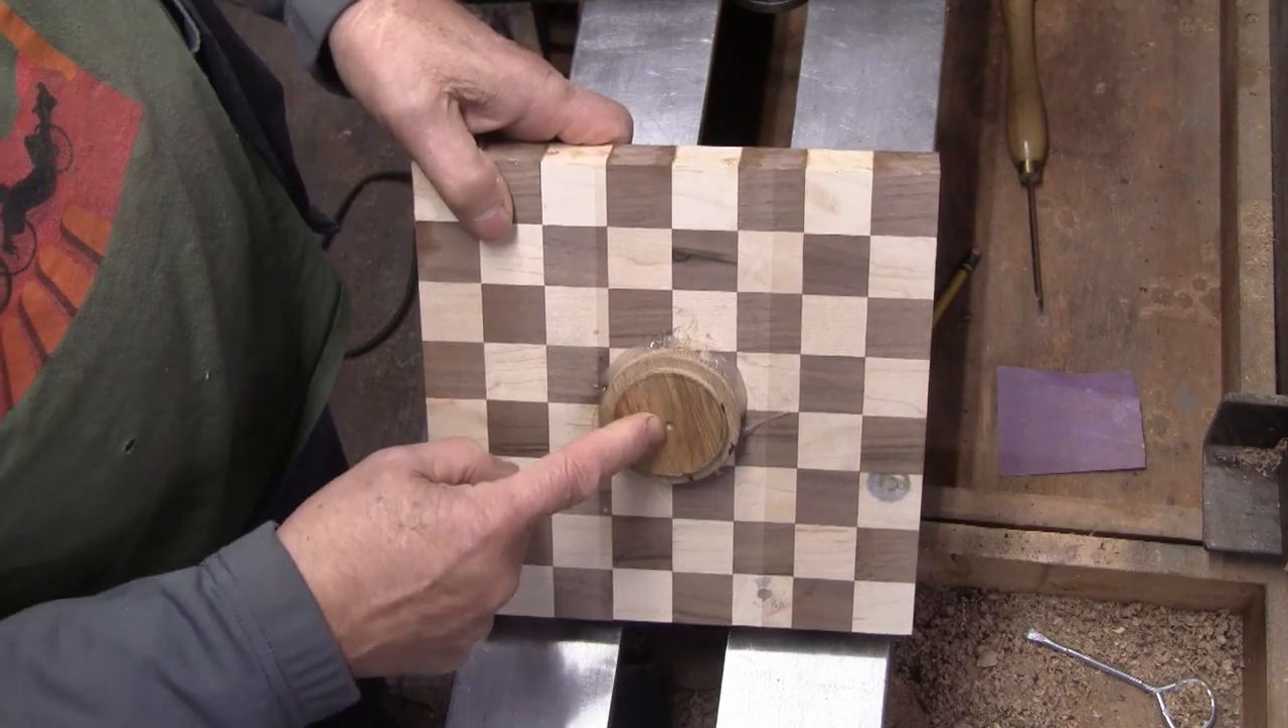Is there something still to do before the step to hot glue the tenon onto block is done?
No.